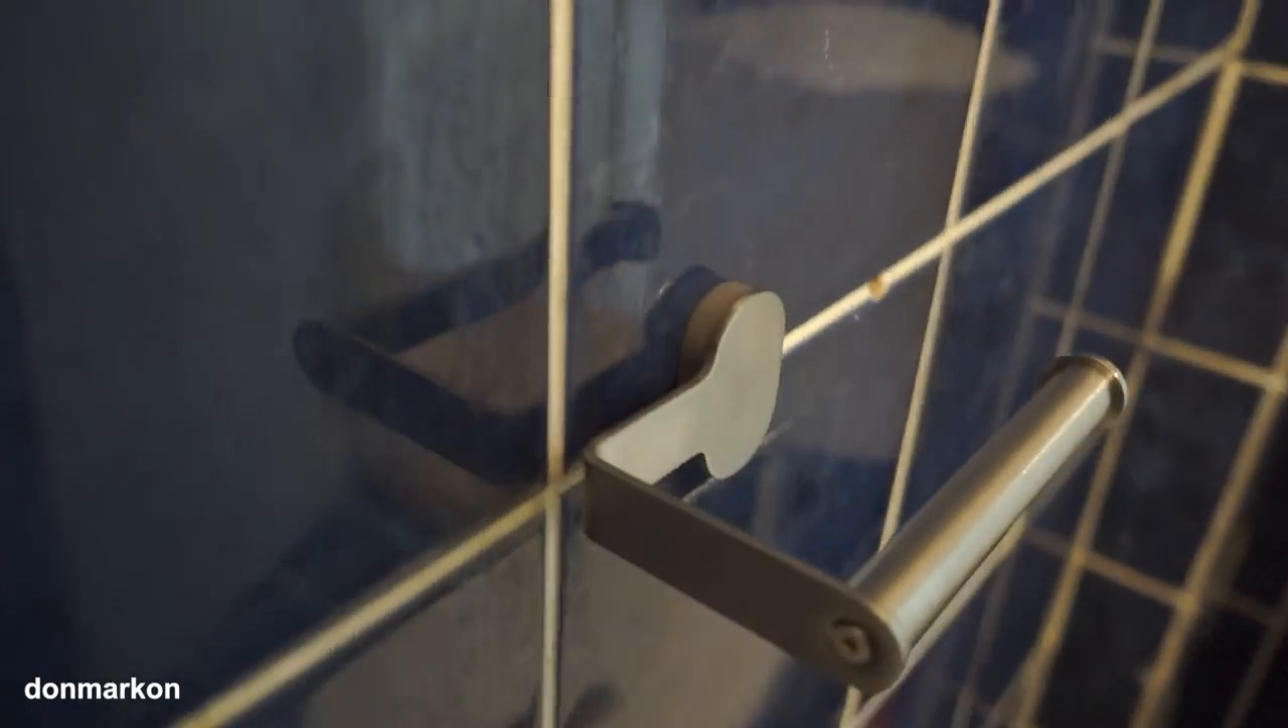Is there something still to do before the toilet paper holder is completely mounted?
No.